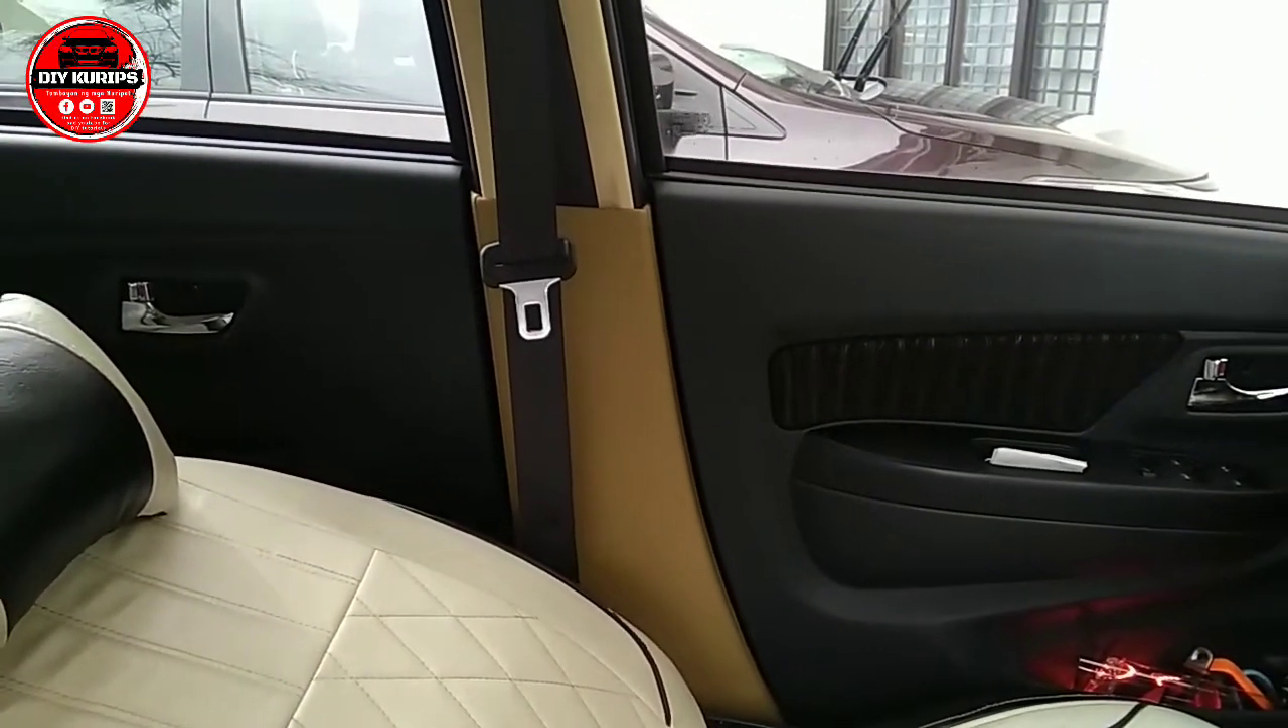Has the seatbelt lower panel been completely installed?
Yes.